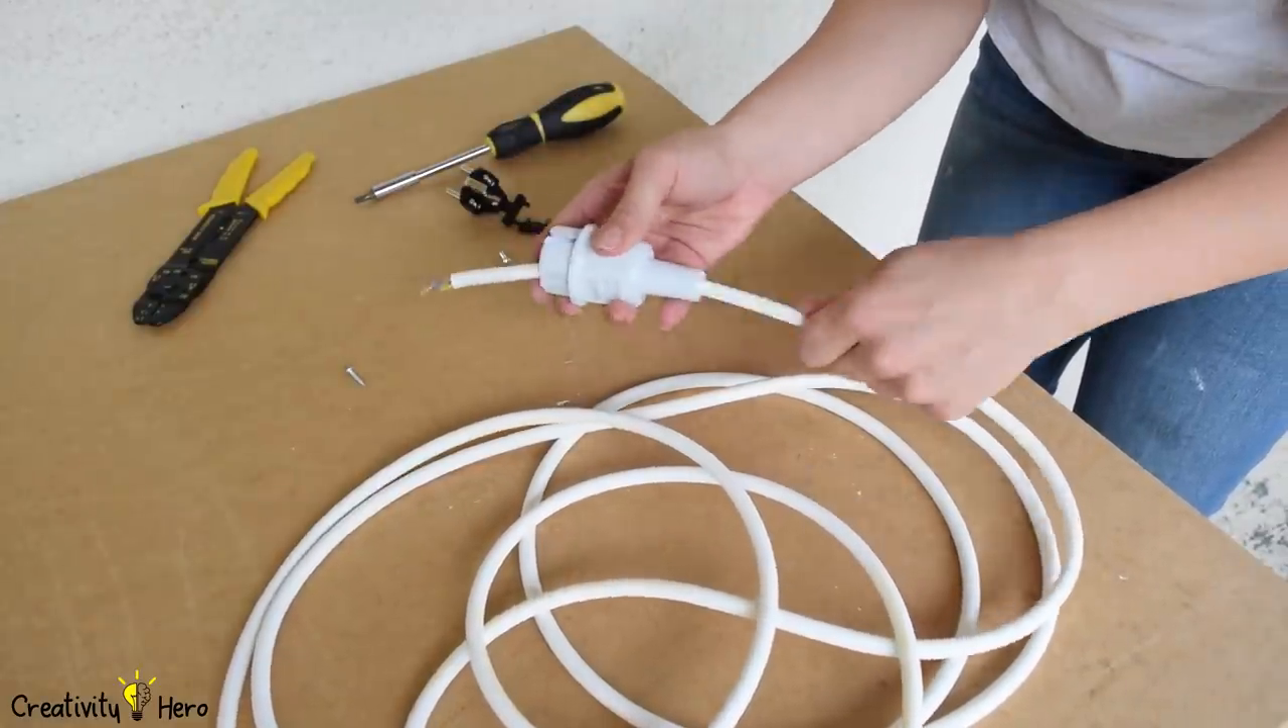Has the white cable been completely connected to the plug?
No.